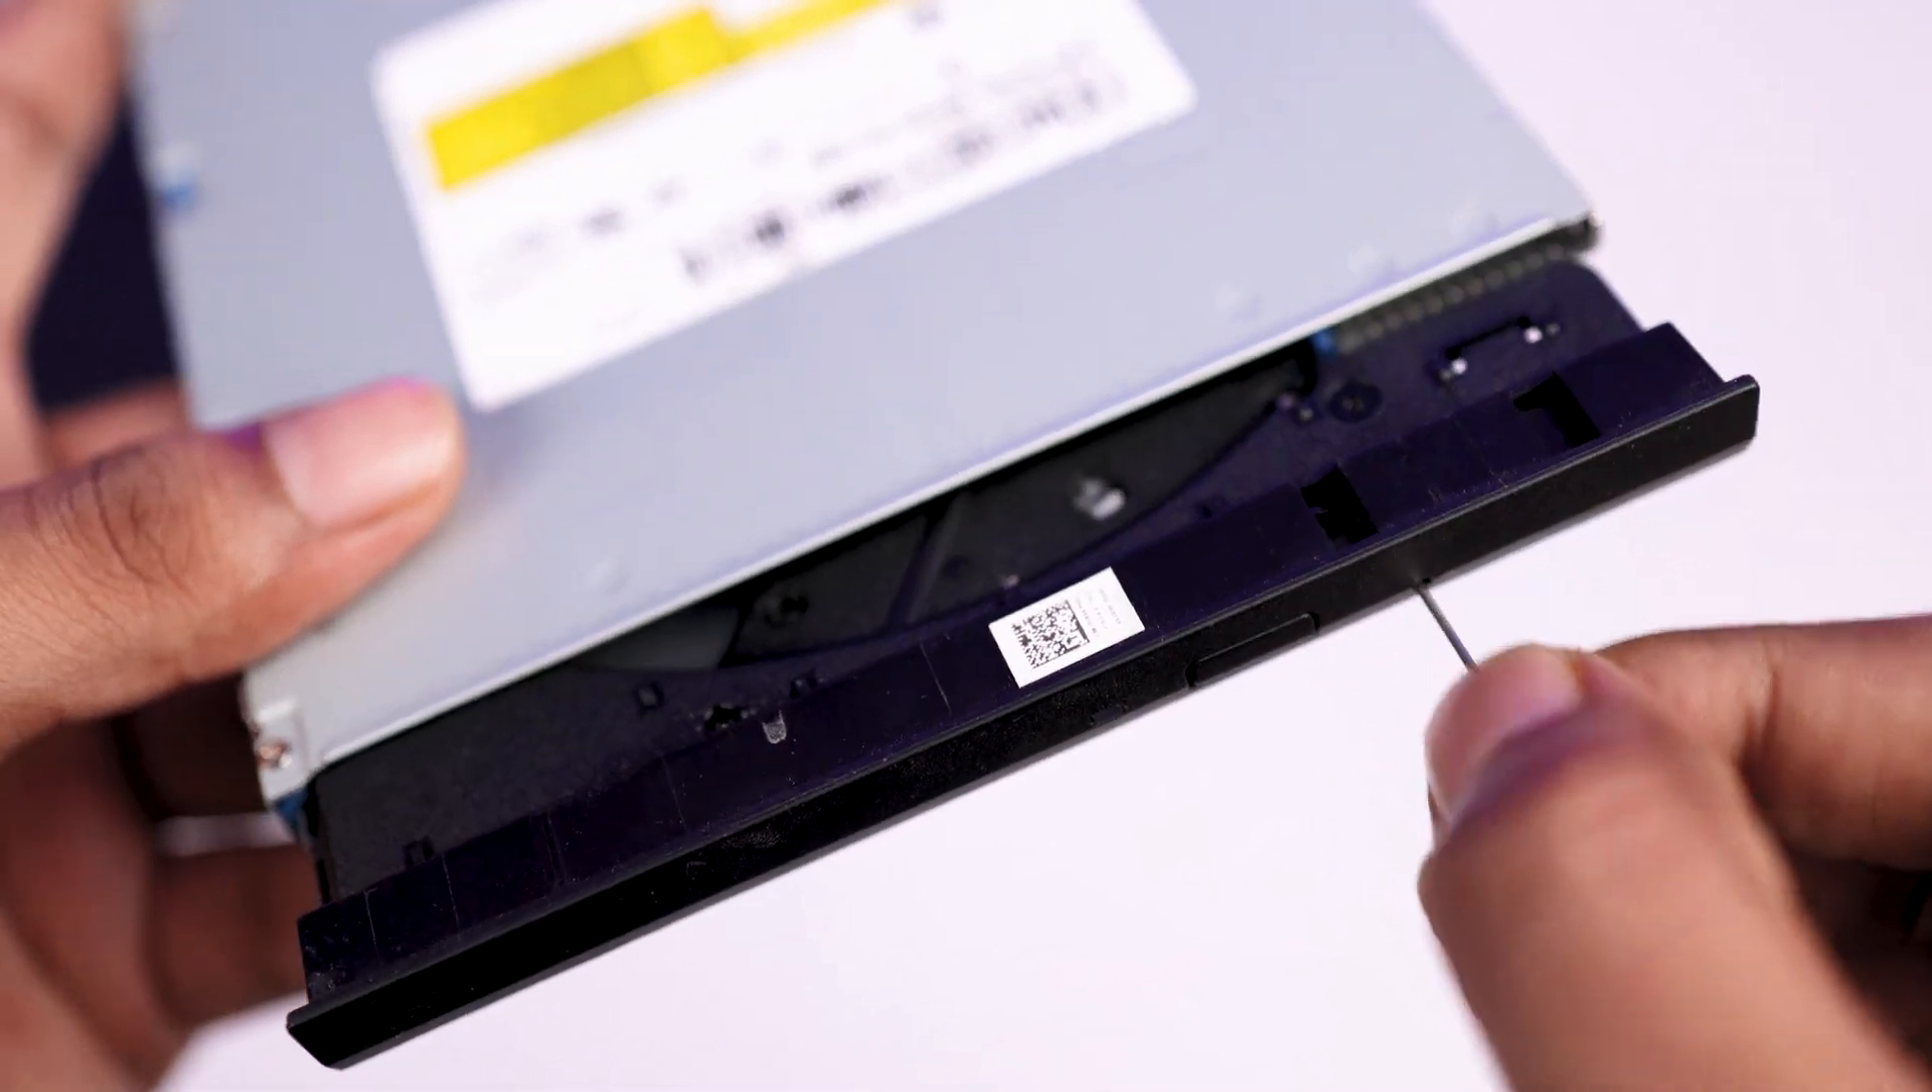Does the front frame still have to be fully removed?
Yes.